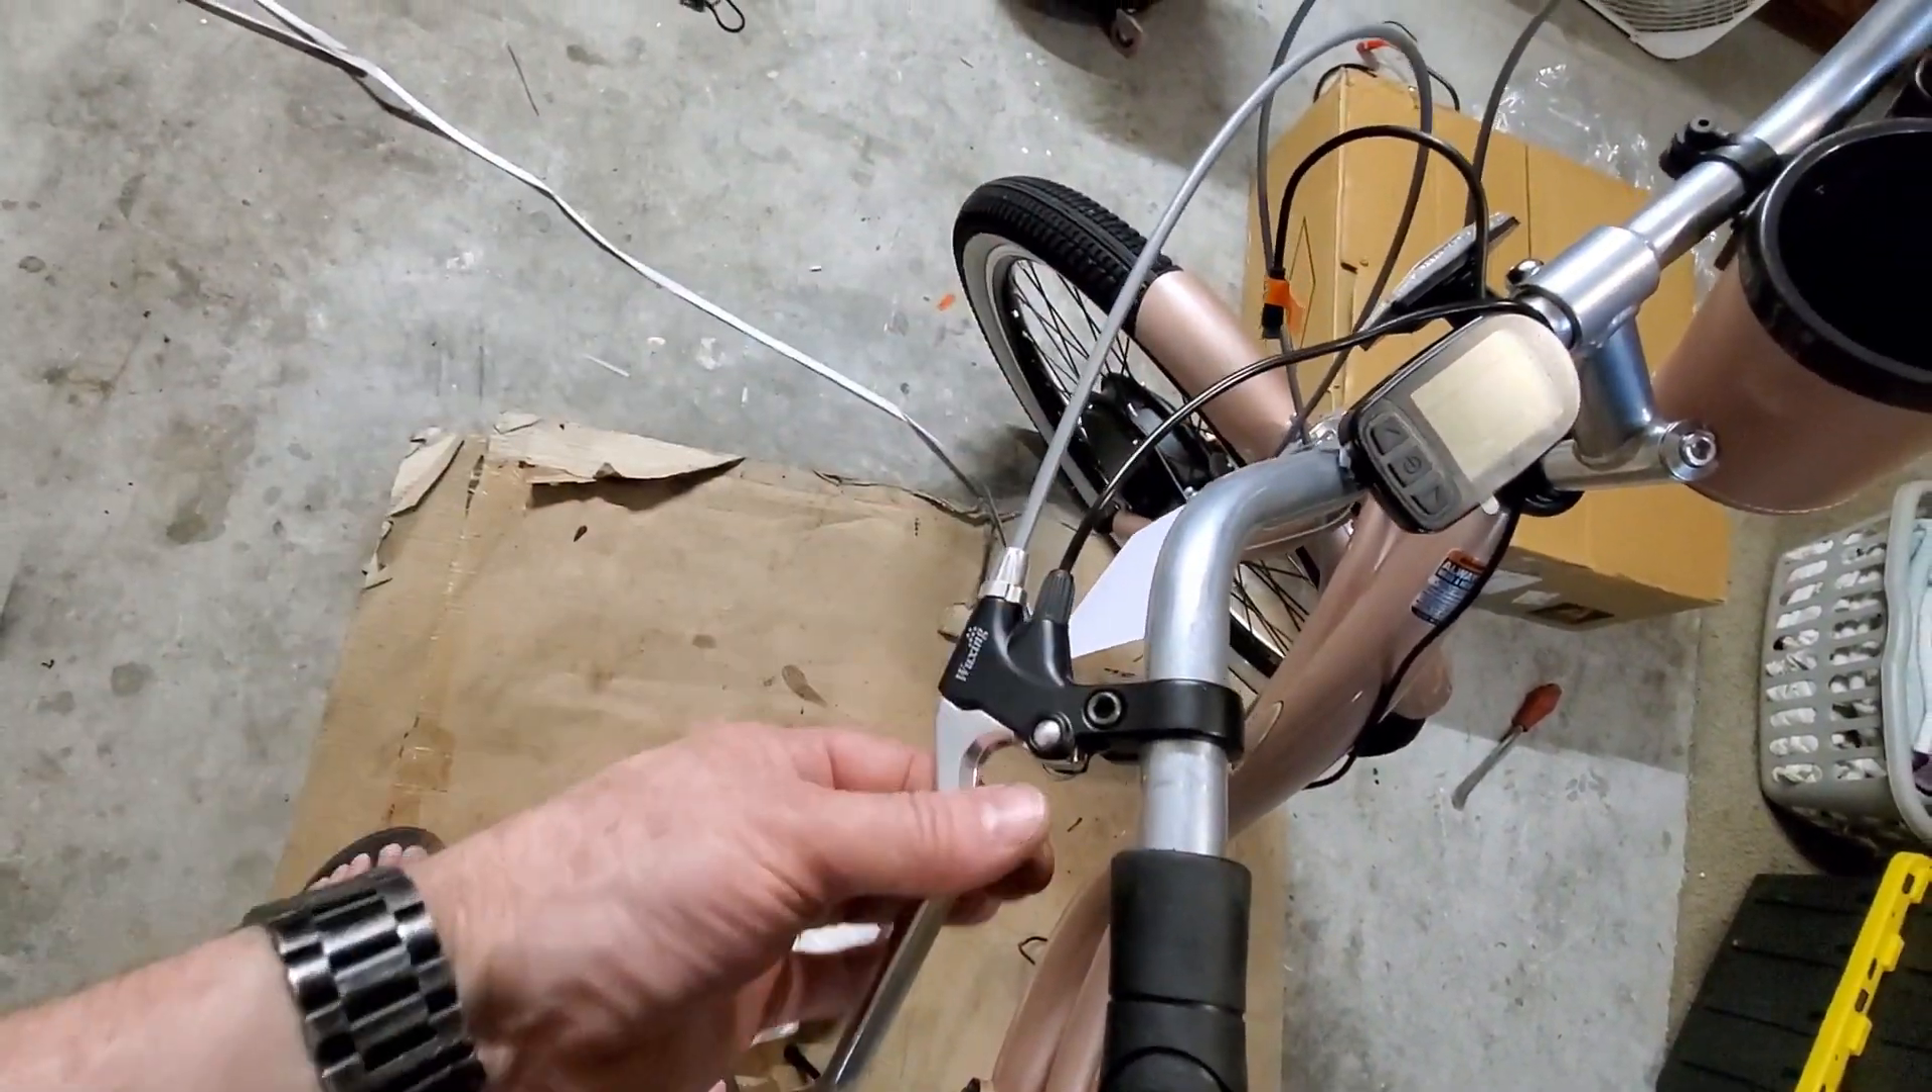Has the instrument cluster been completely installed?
Yes.